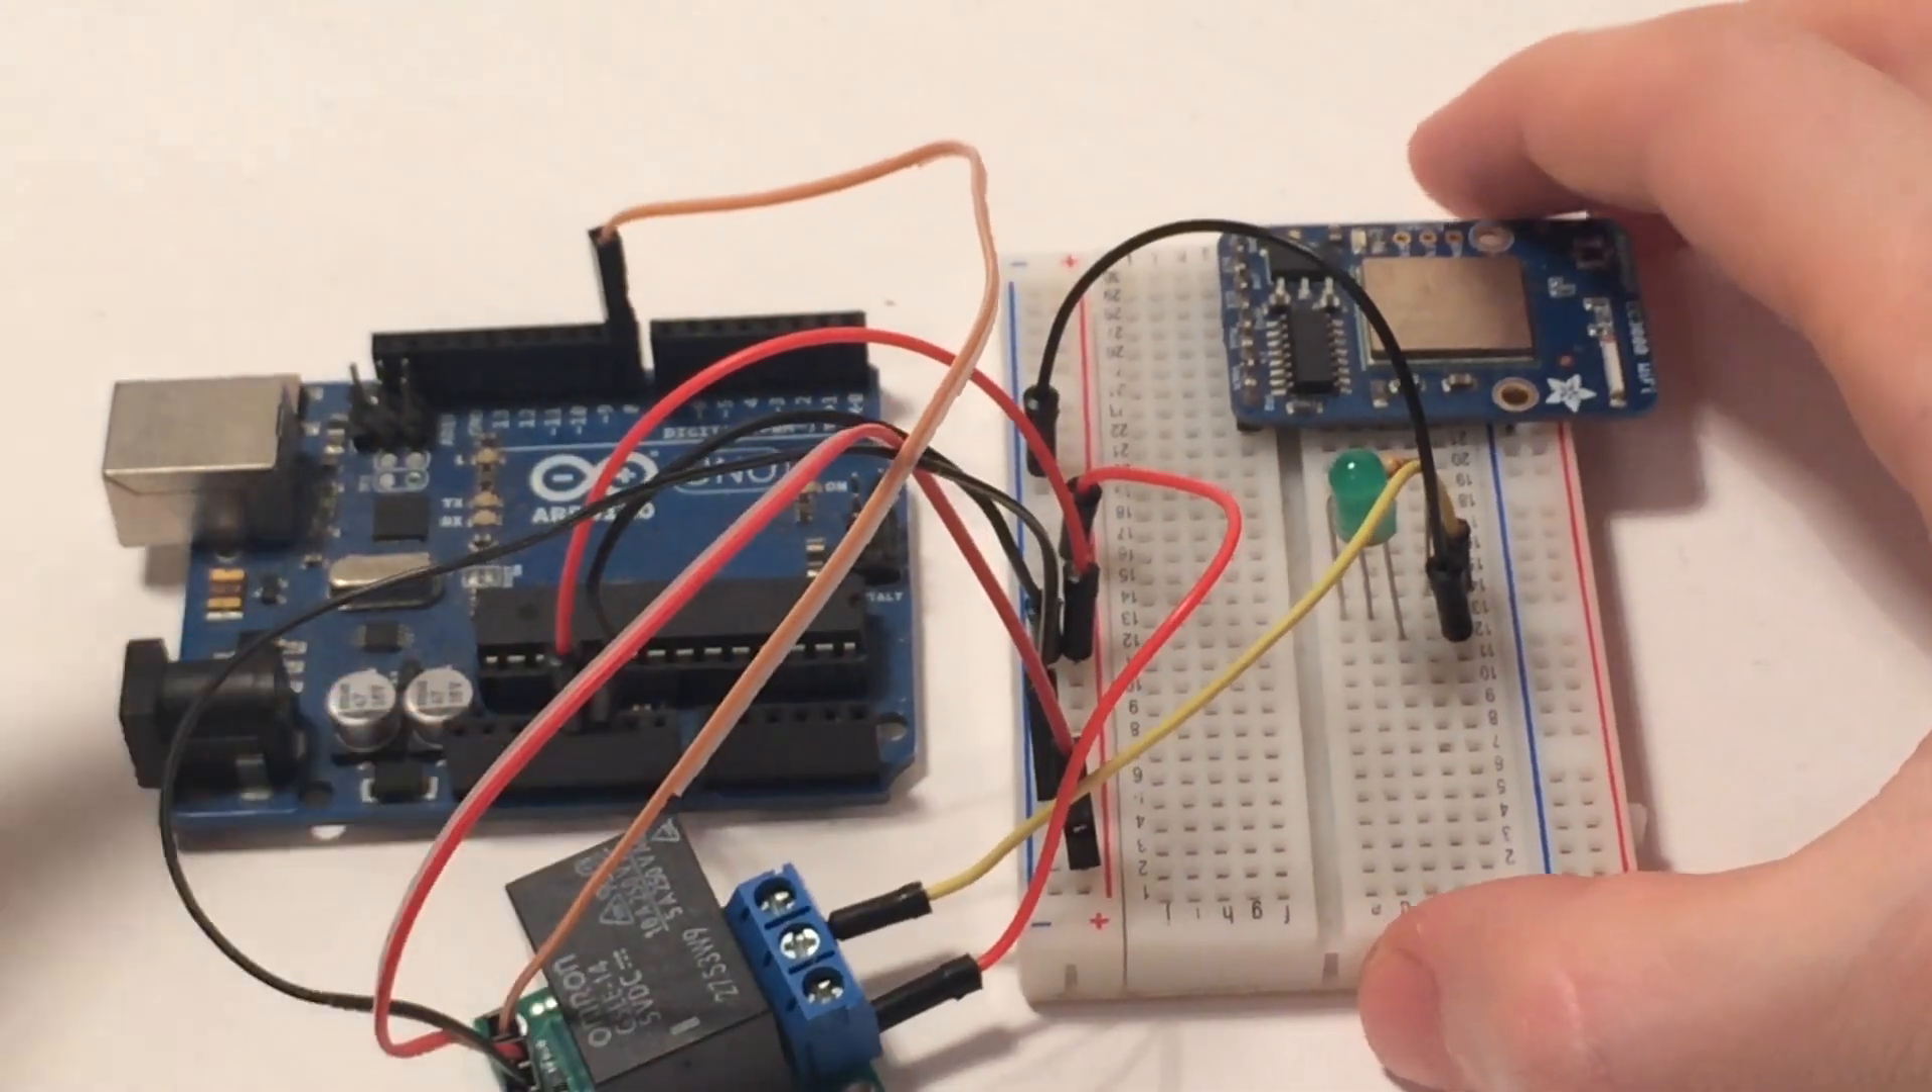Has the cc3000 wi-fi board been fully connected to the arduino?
No.